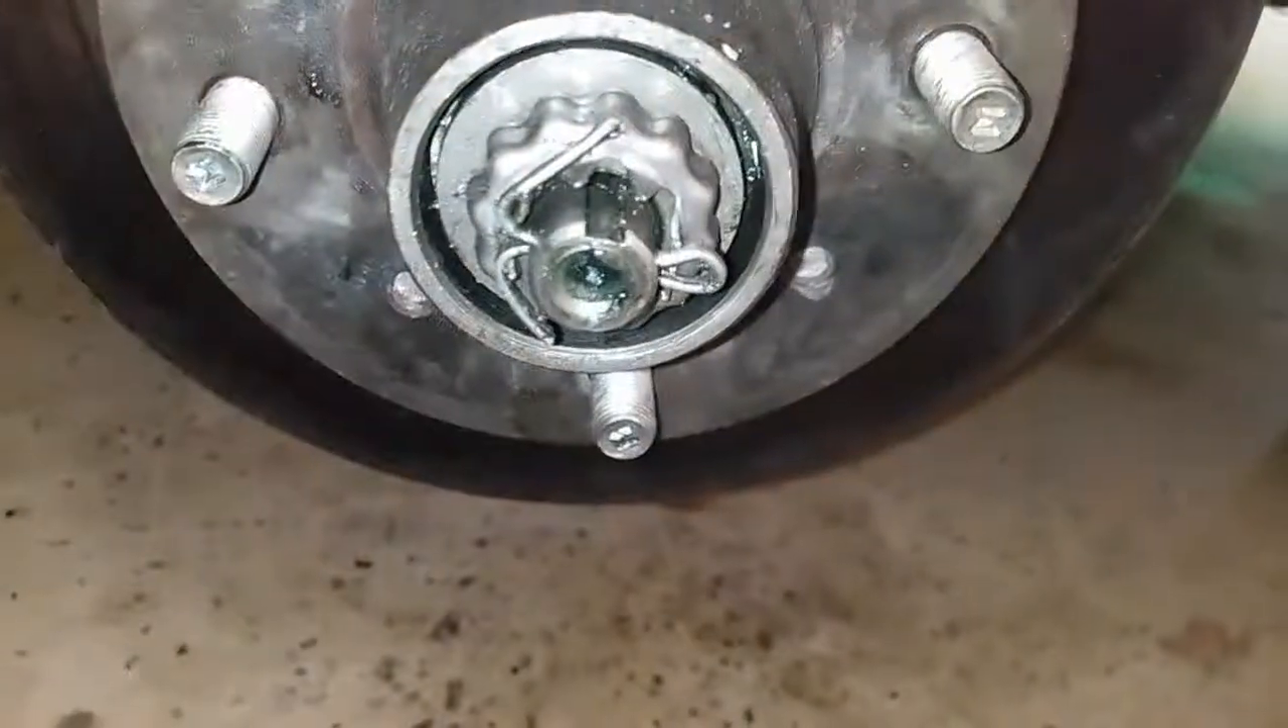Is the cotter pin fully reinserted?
Yes.